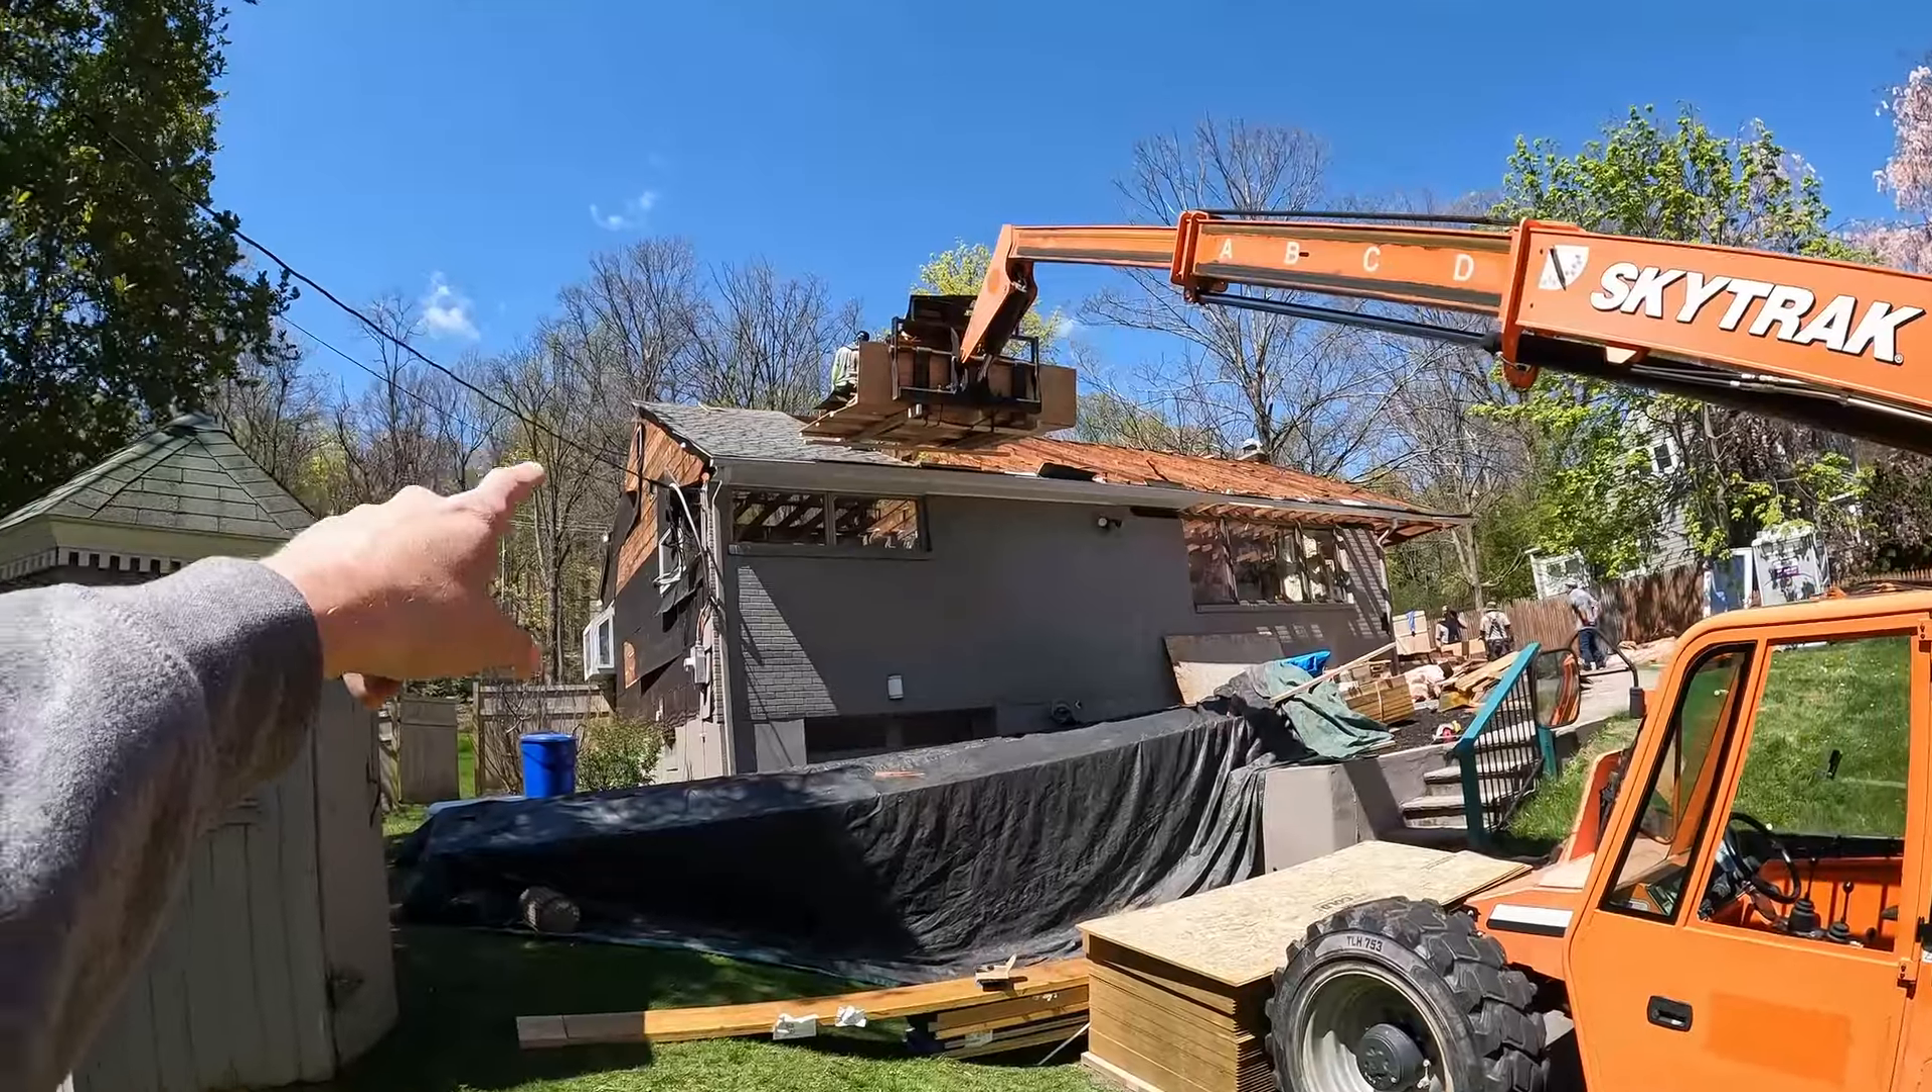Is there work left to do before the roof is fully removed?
Yes.